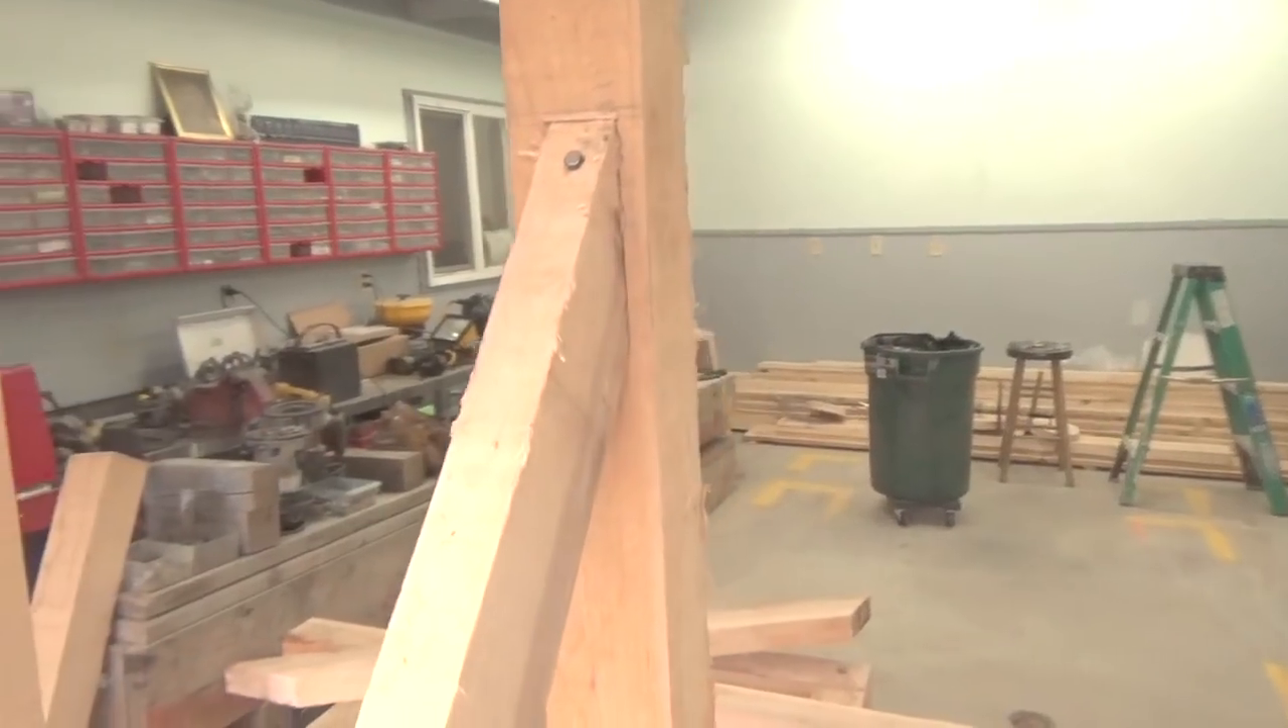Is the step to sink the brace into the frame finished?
Yes.